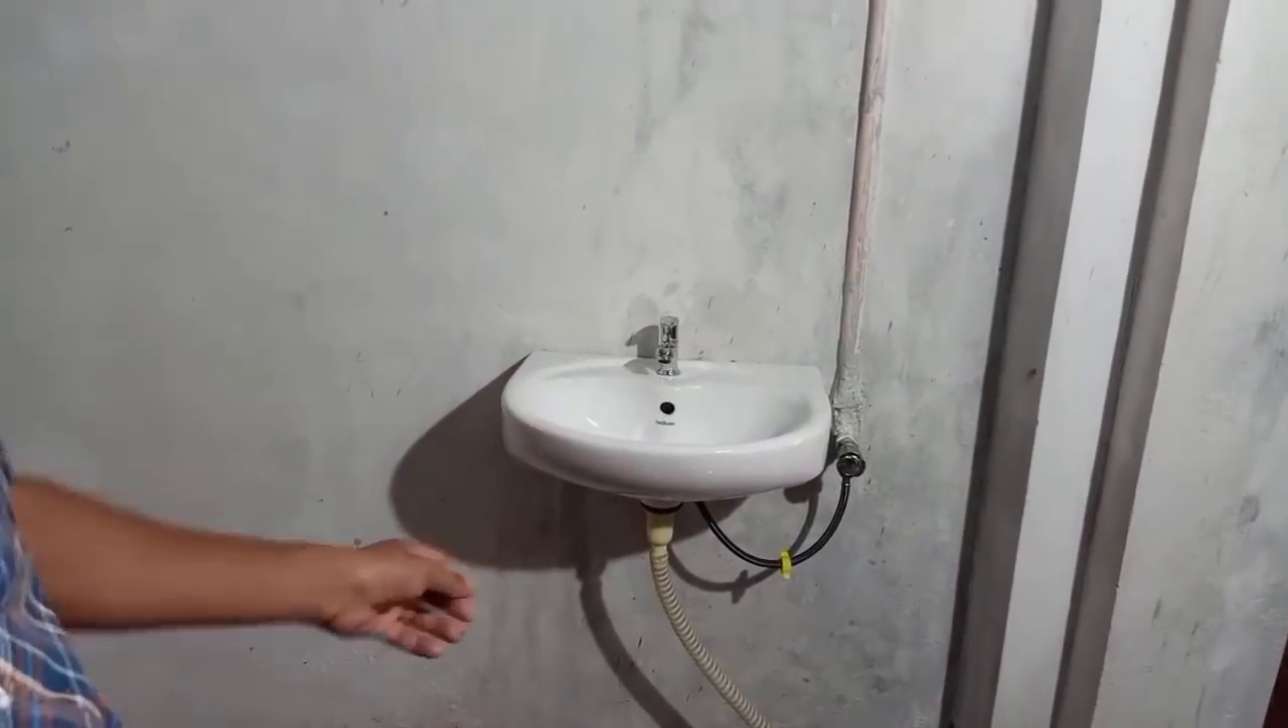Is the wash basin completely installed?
Yes.